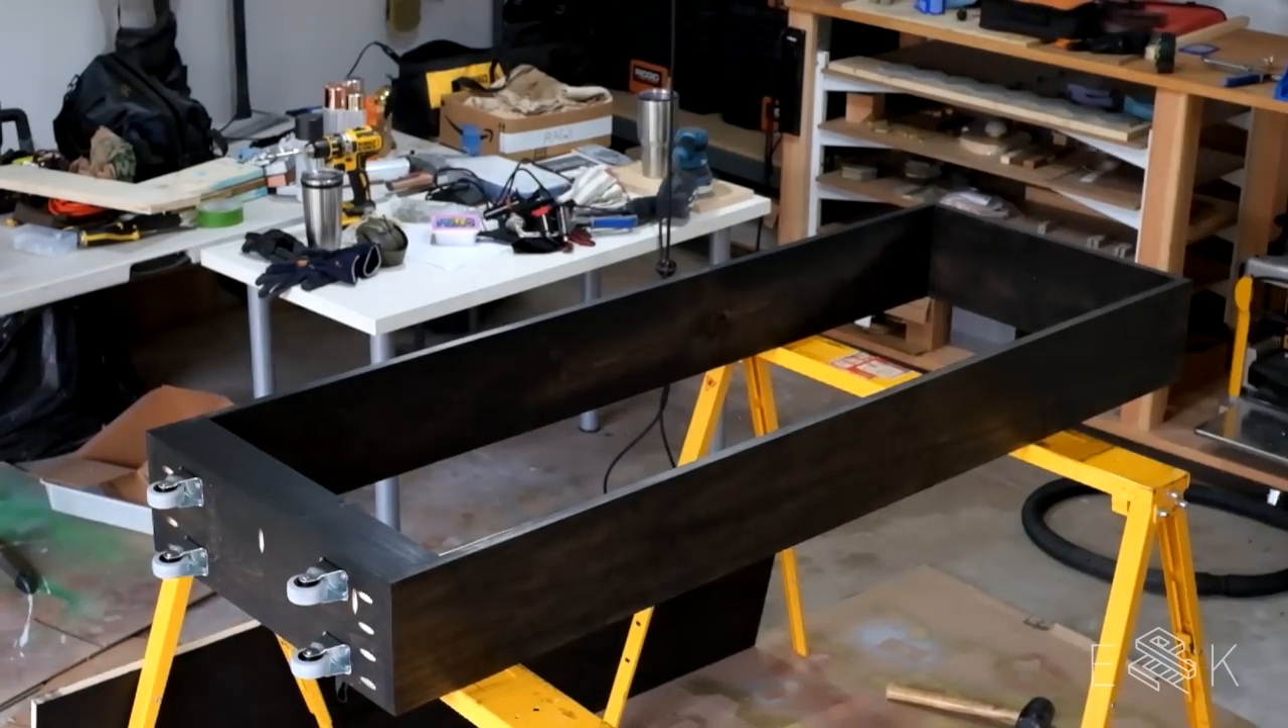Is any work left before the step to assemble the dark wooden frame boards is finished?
No.